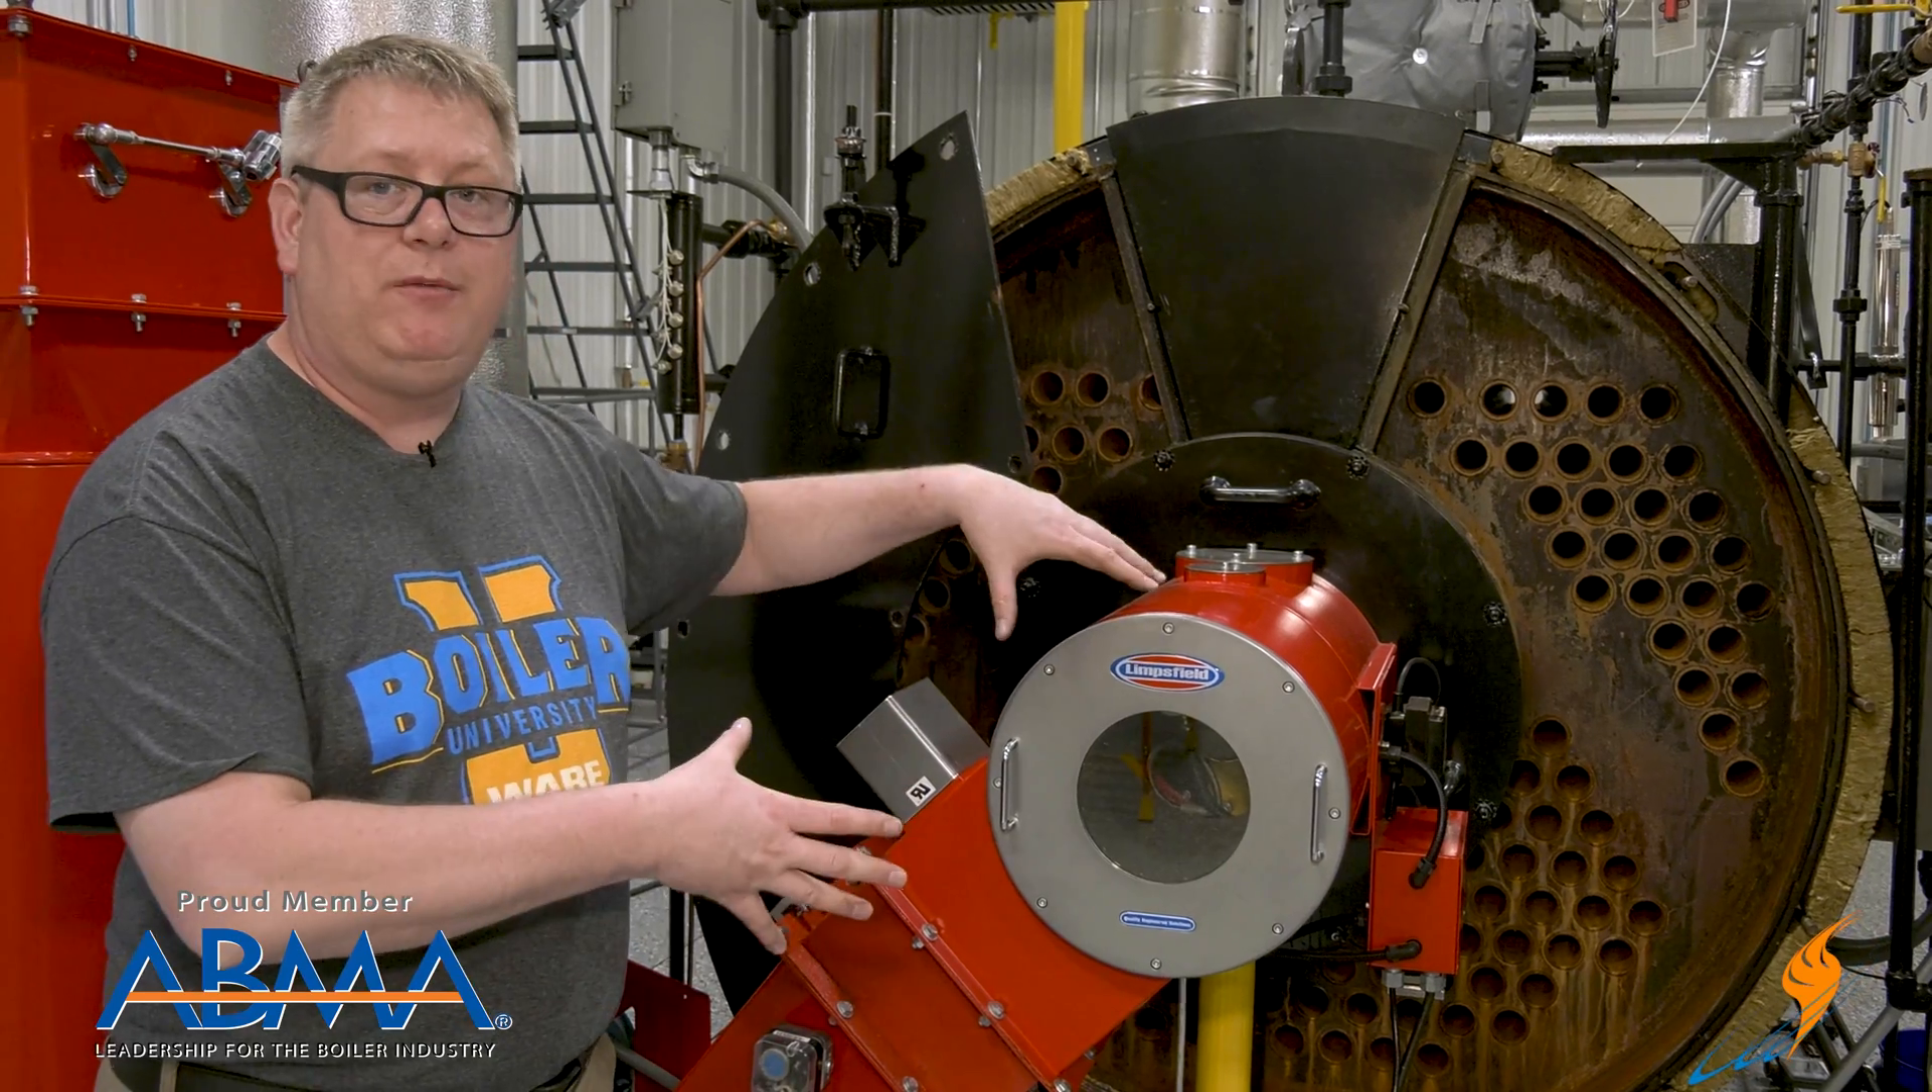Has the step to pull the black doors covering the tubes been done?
Yes.